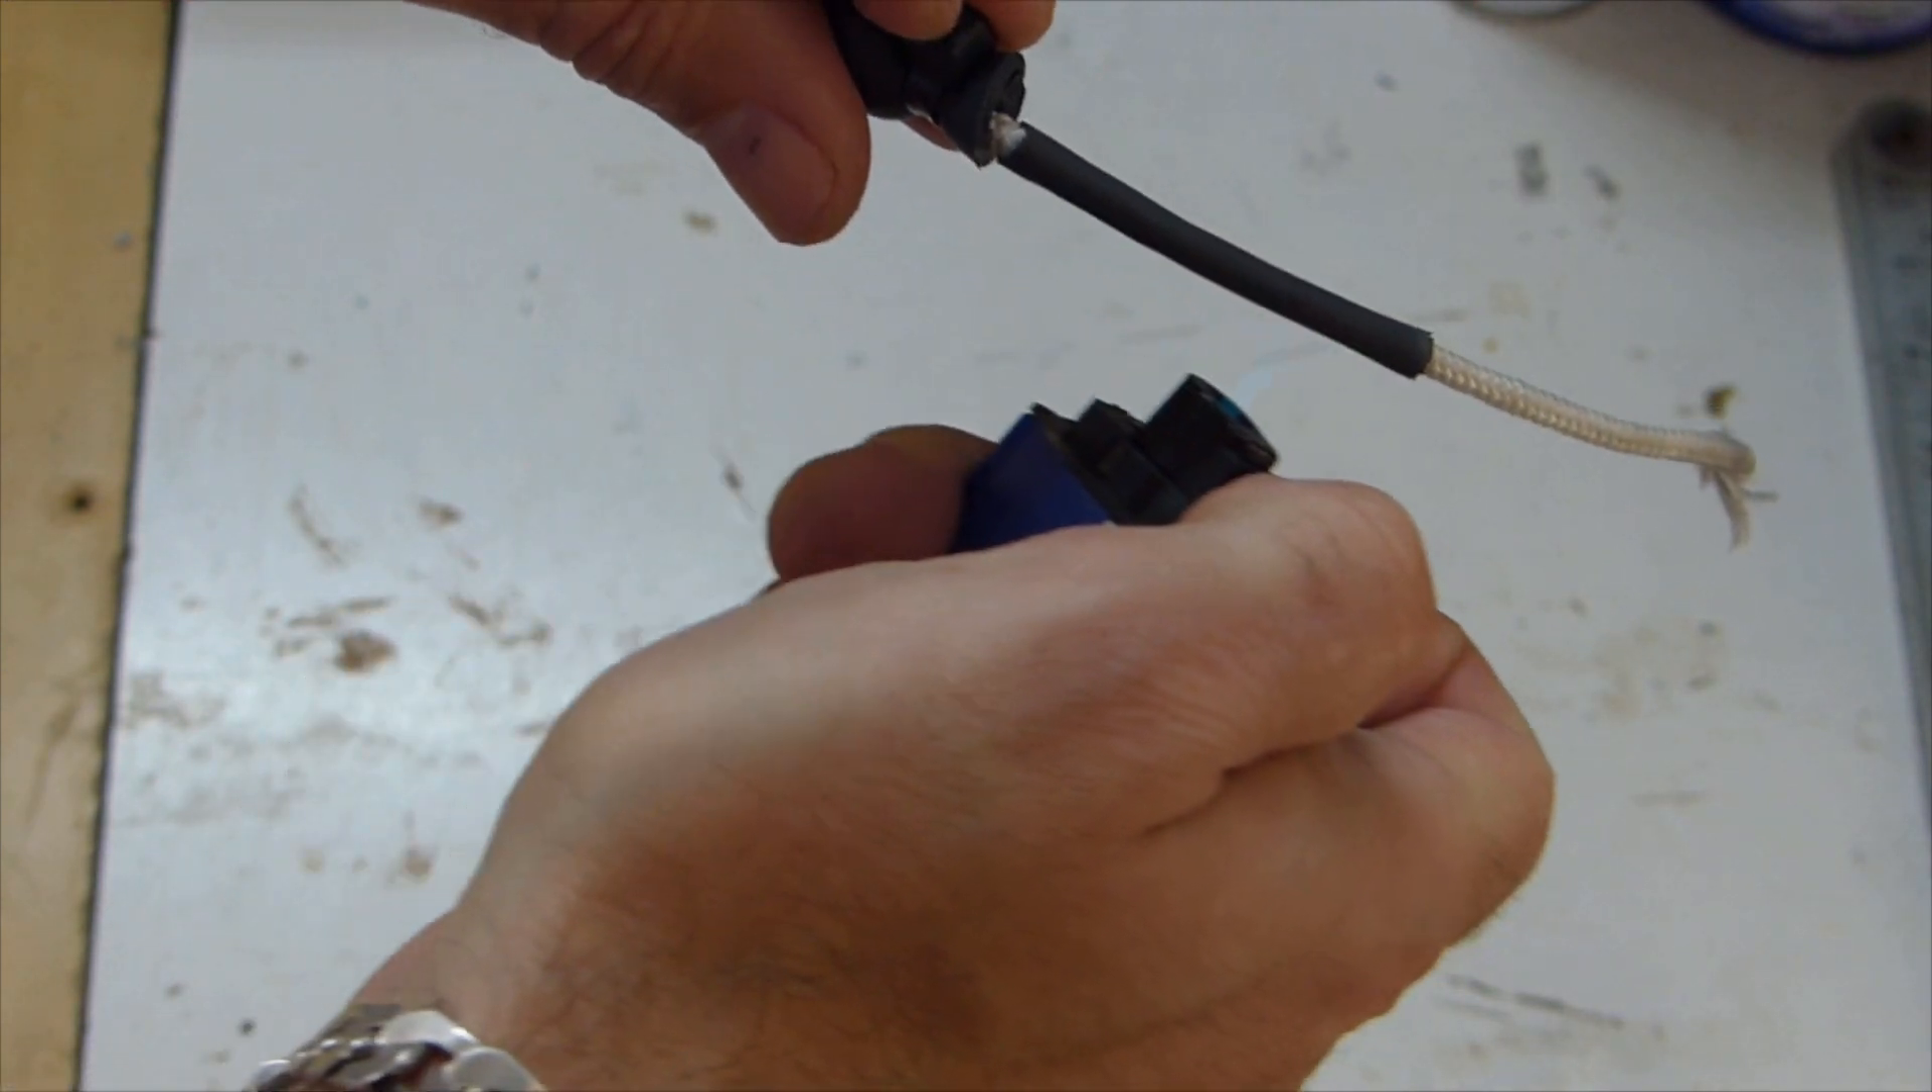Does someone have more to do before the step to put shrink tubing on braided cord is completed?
No.